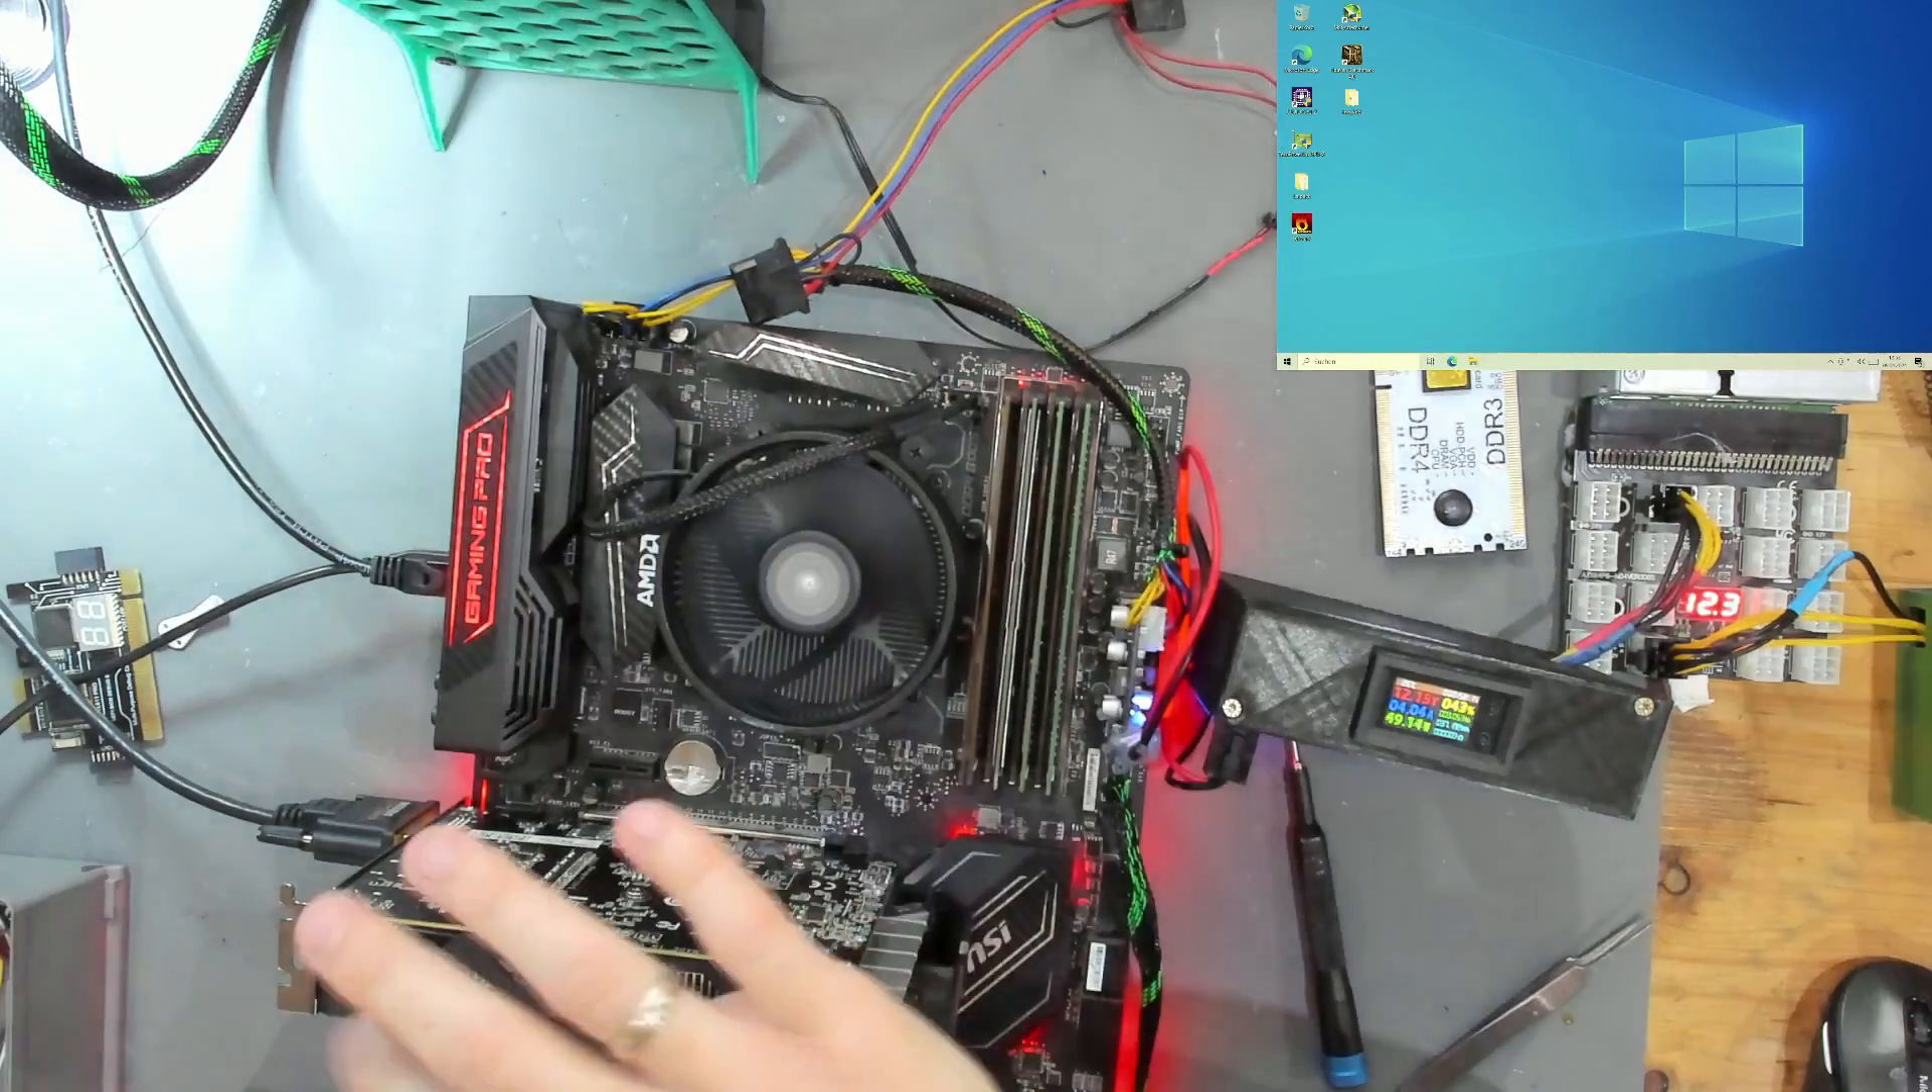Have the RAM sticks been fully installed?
Yes.